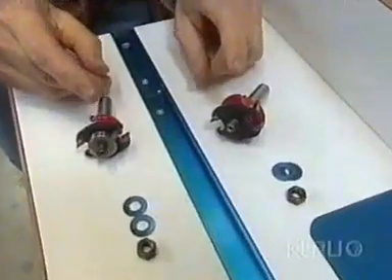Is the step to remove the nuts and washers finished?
Yes.